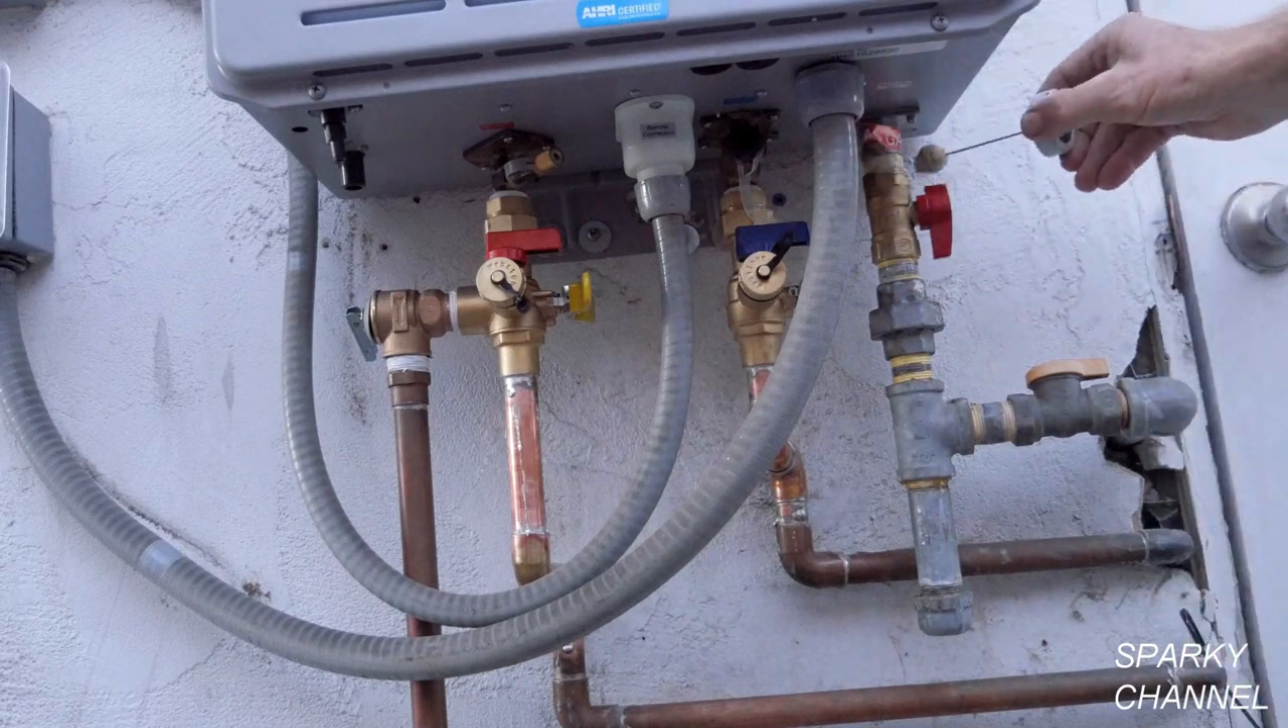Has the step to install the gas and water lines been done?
Yes.